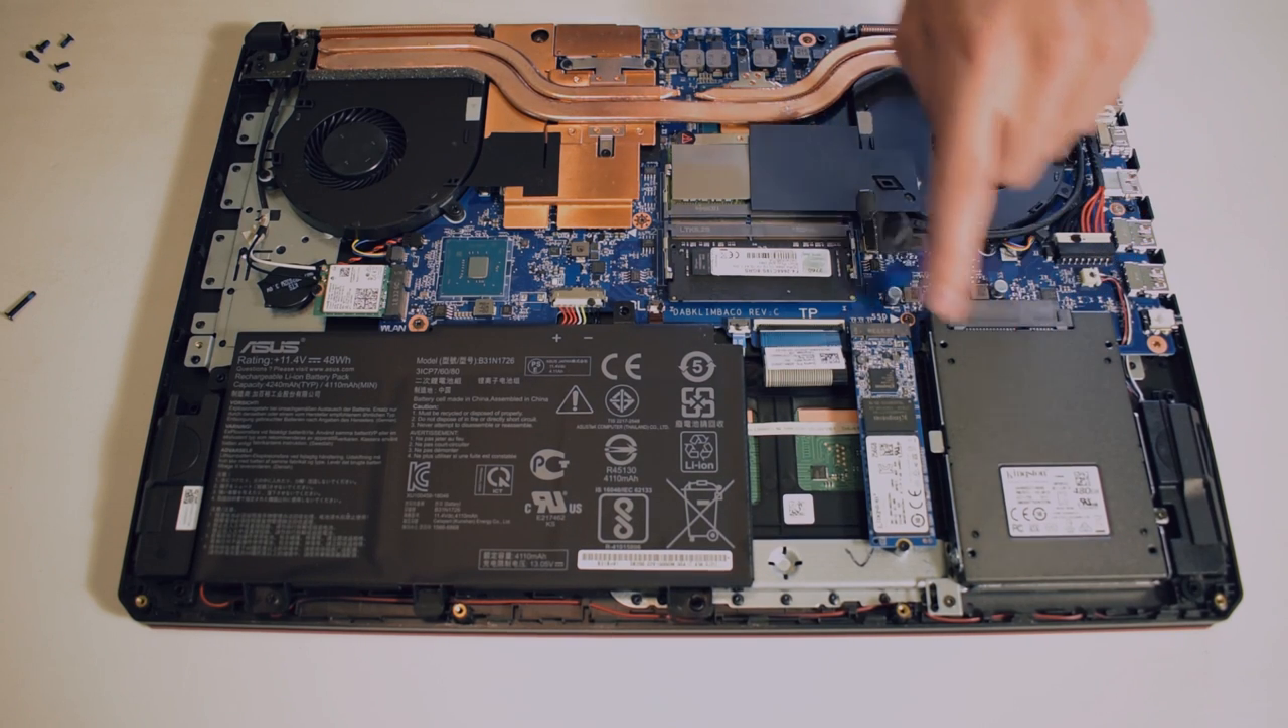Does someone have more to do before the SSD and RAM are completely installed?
No.